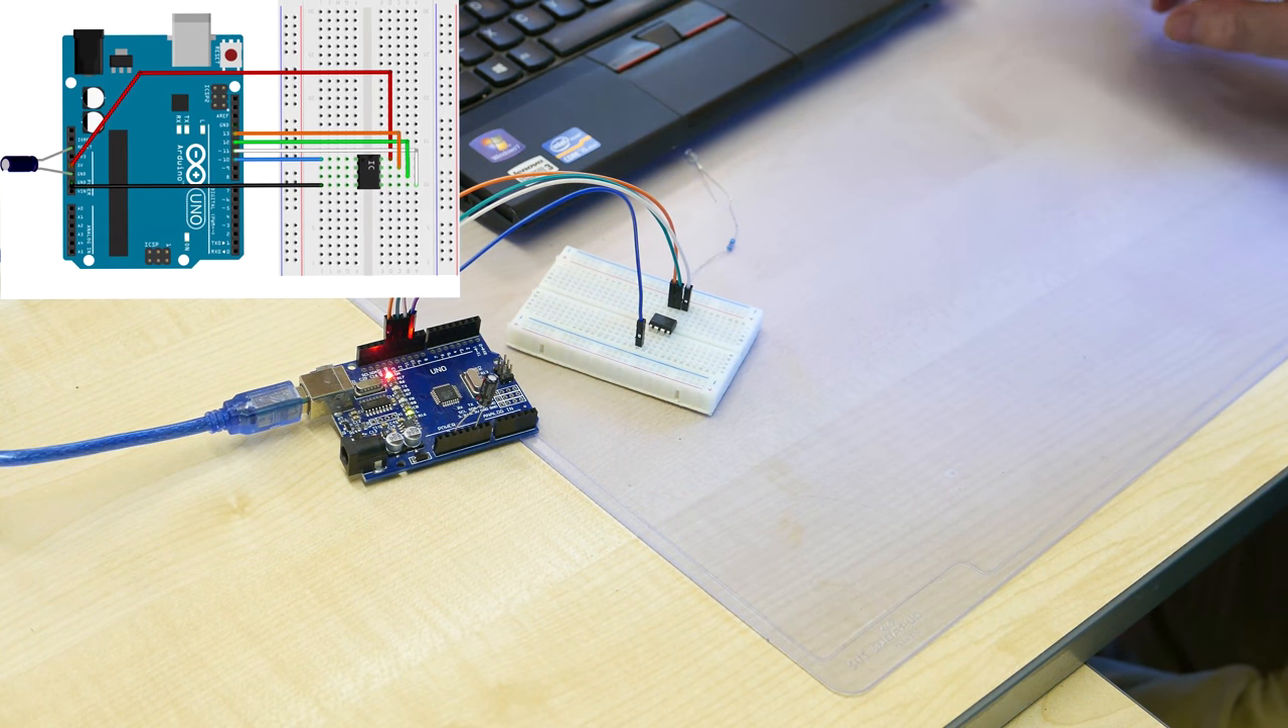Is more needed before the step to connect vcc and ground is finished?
Yes.